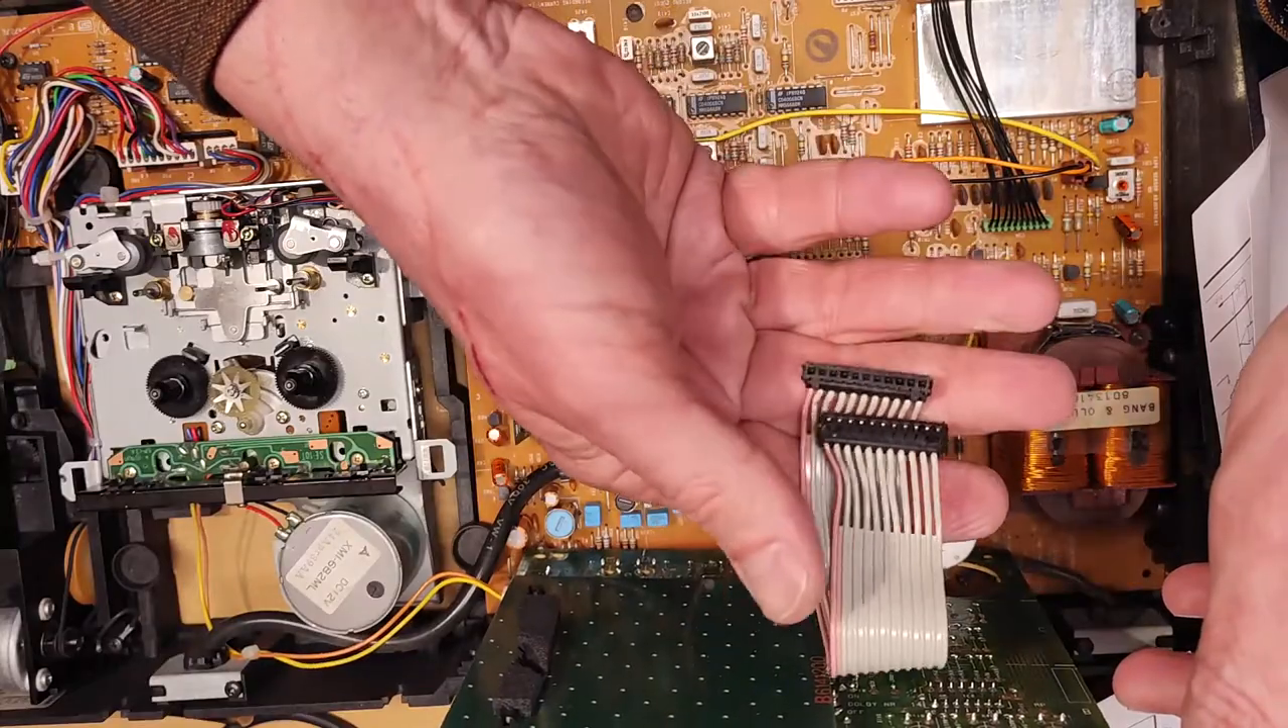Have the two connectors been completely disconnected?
Yes.